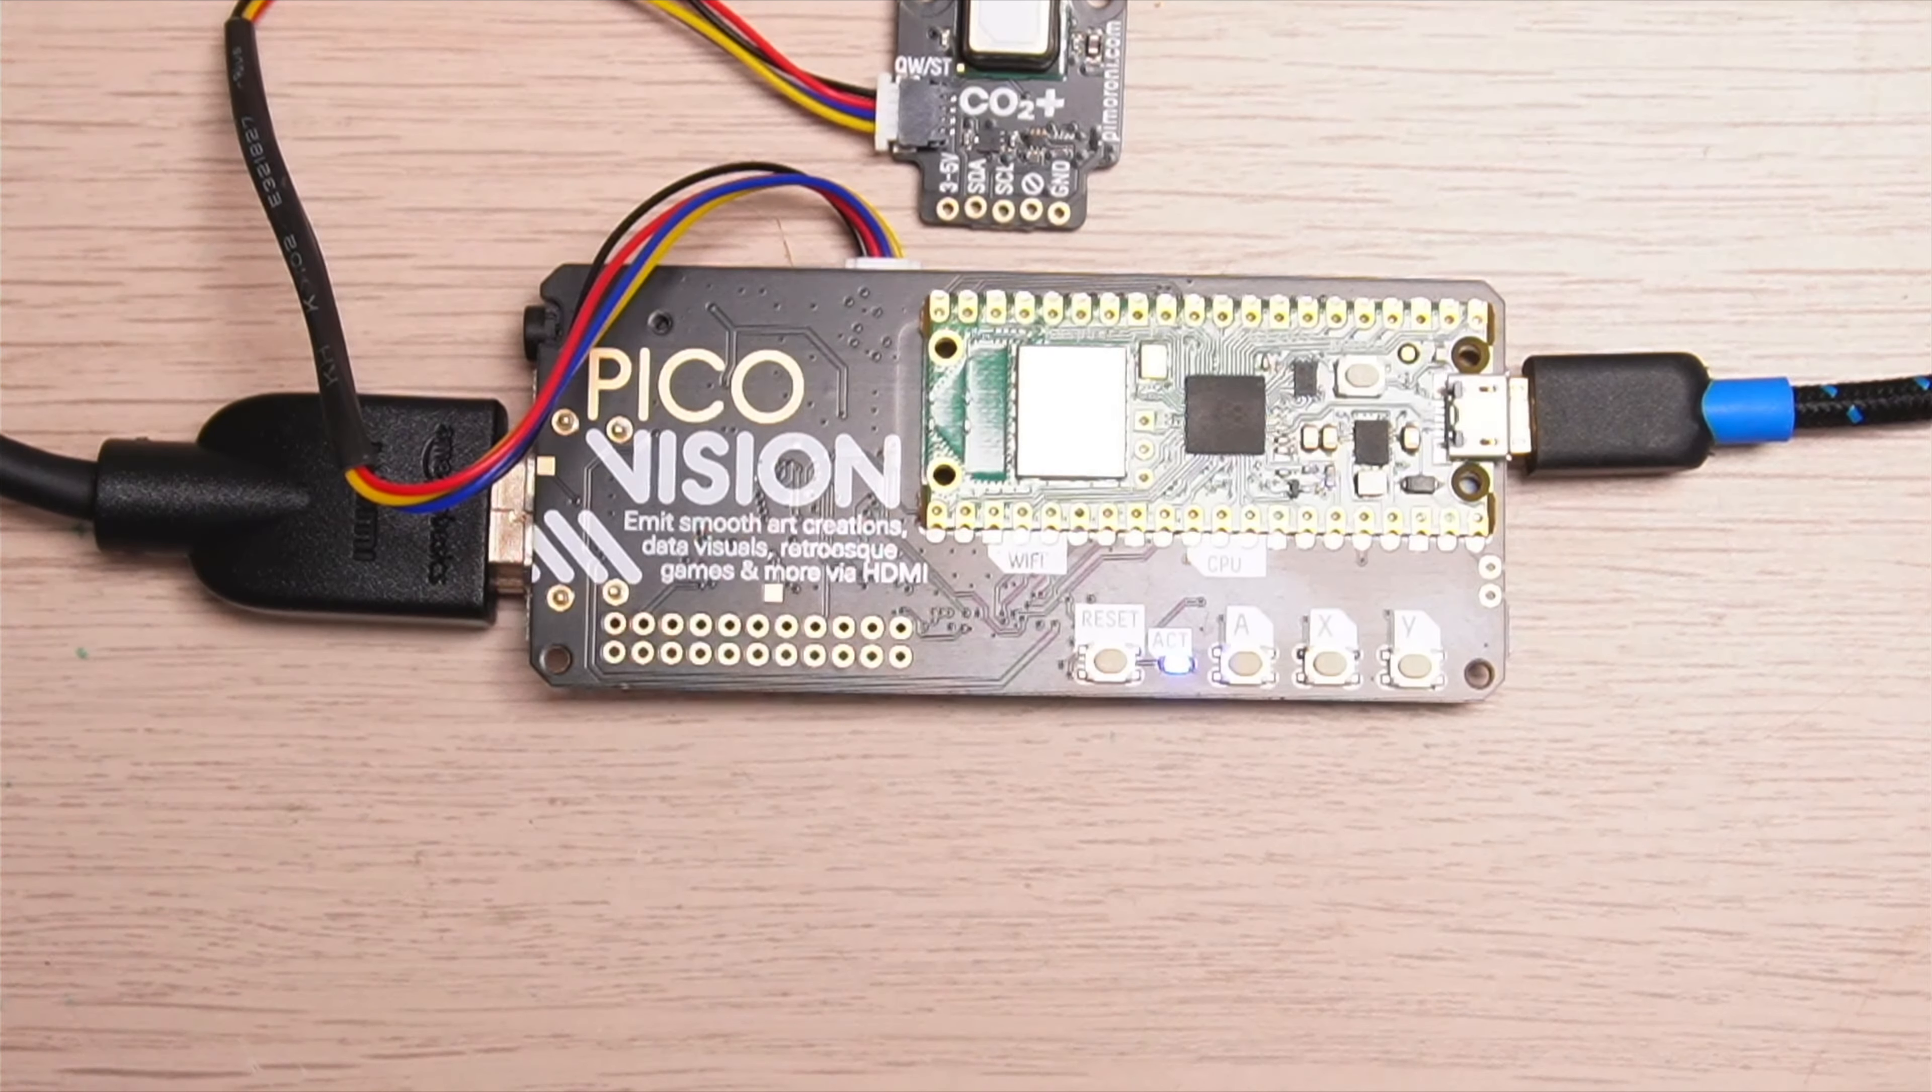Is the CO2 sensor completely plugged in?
Yes.